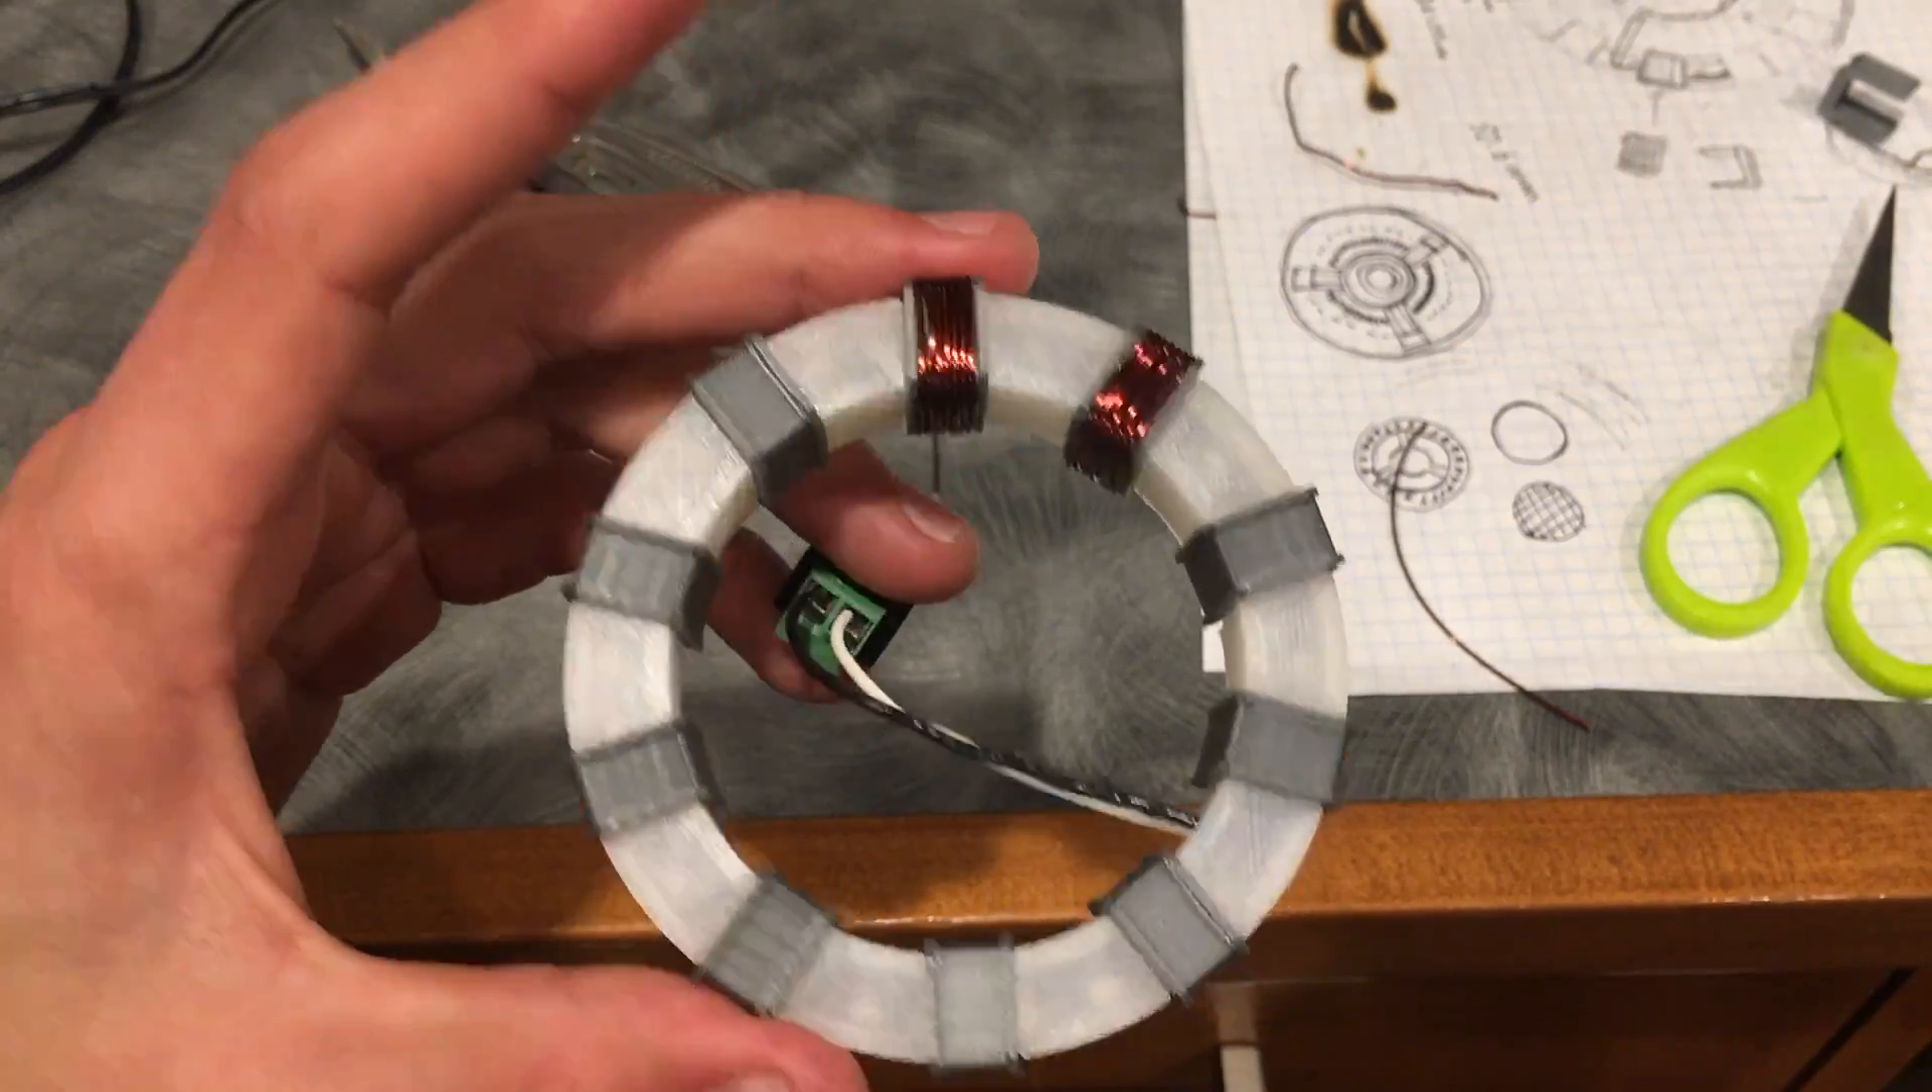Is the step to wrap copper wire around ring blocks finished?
No.